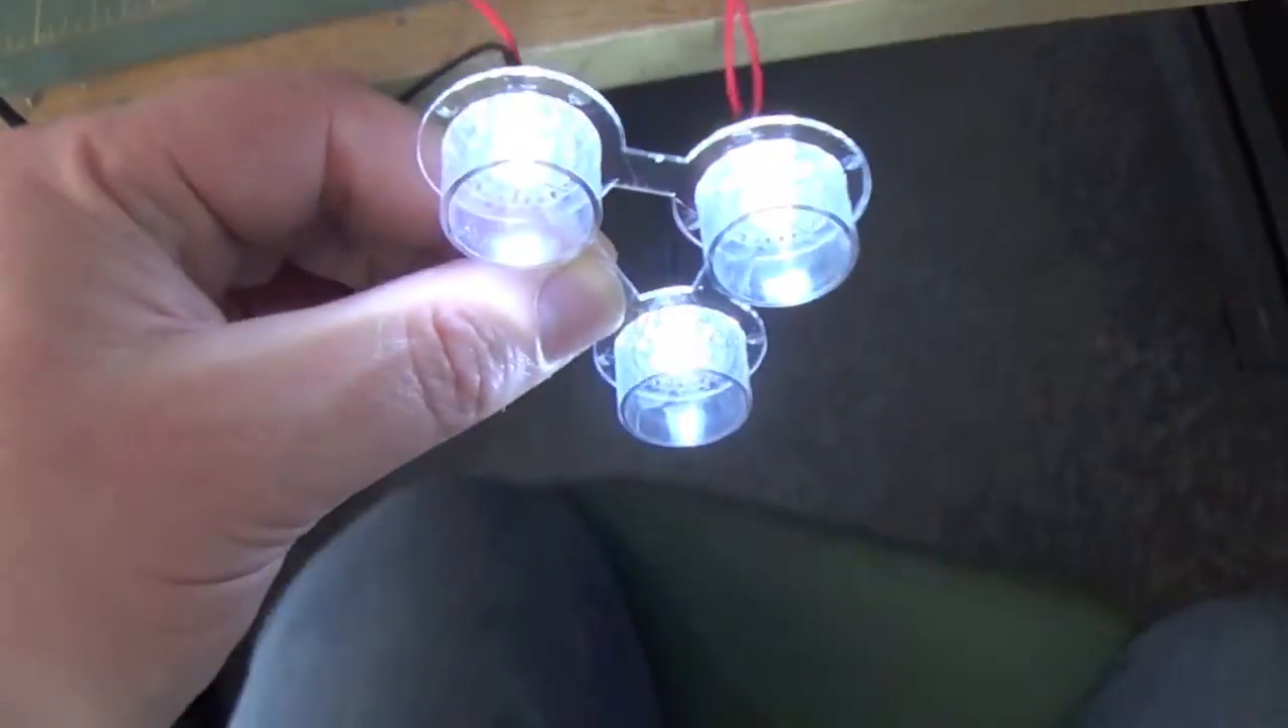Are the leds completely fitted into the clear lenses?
Yes.